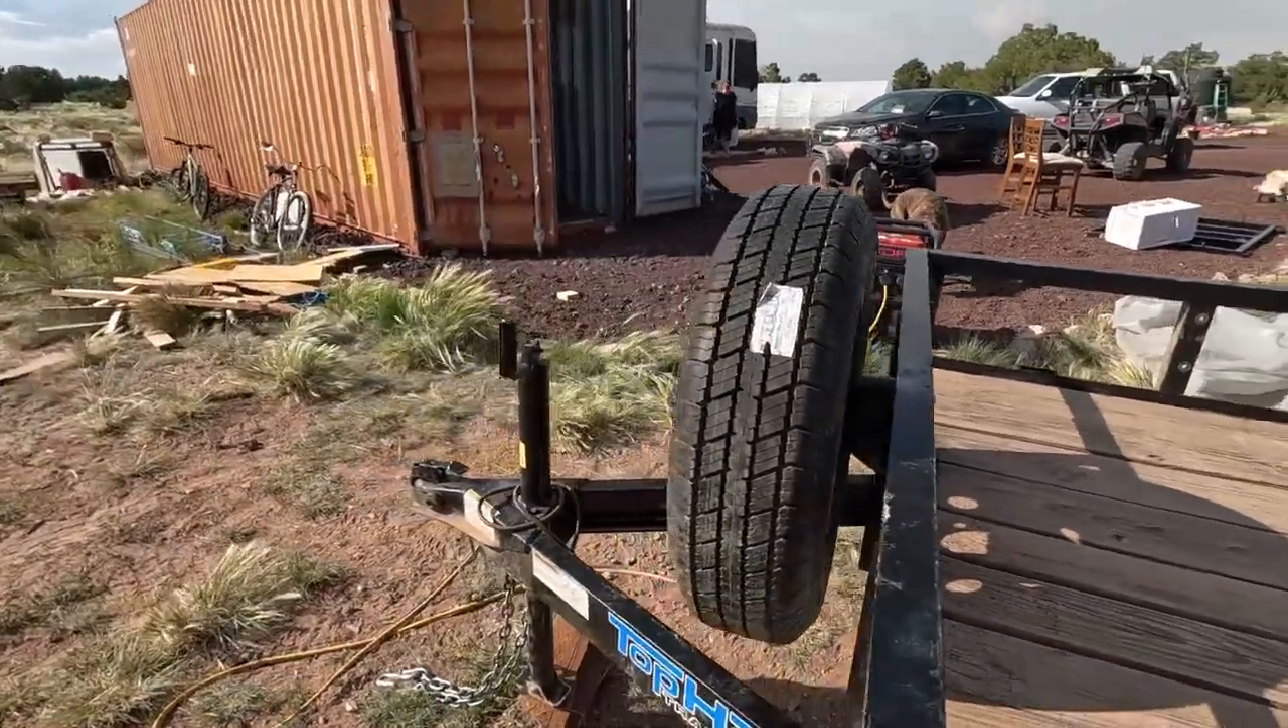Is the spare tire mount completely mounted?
Yes.